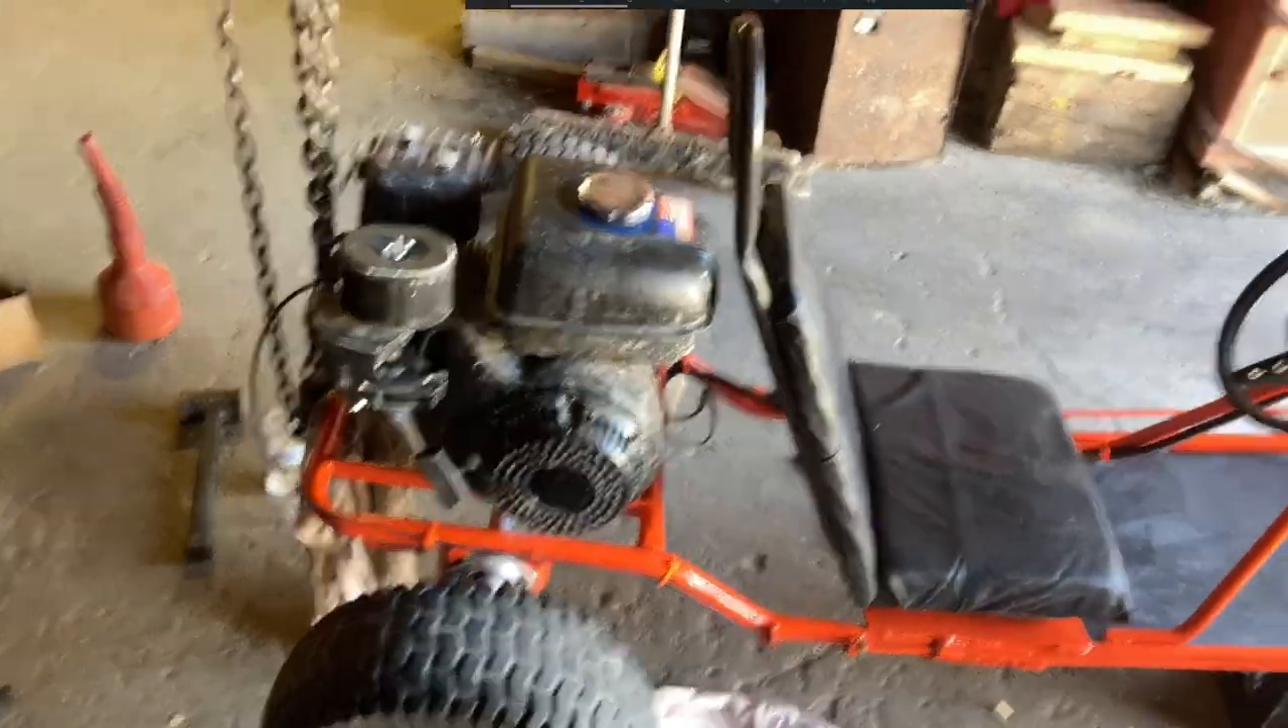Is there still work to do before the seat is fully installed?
No.